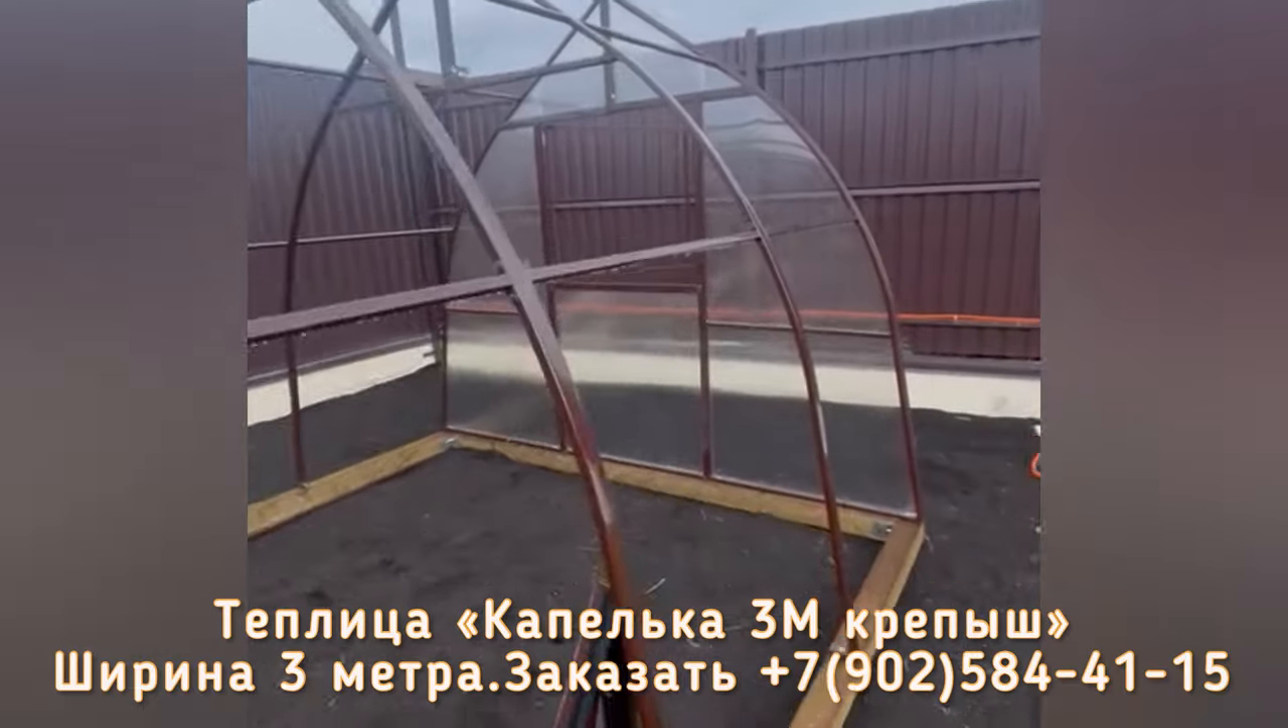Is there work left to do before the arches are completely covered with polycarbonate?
Yes.